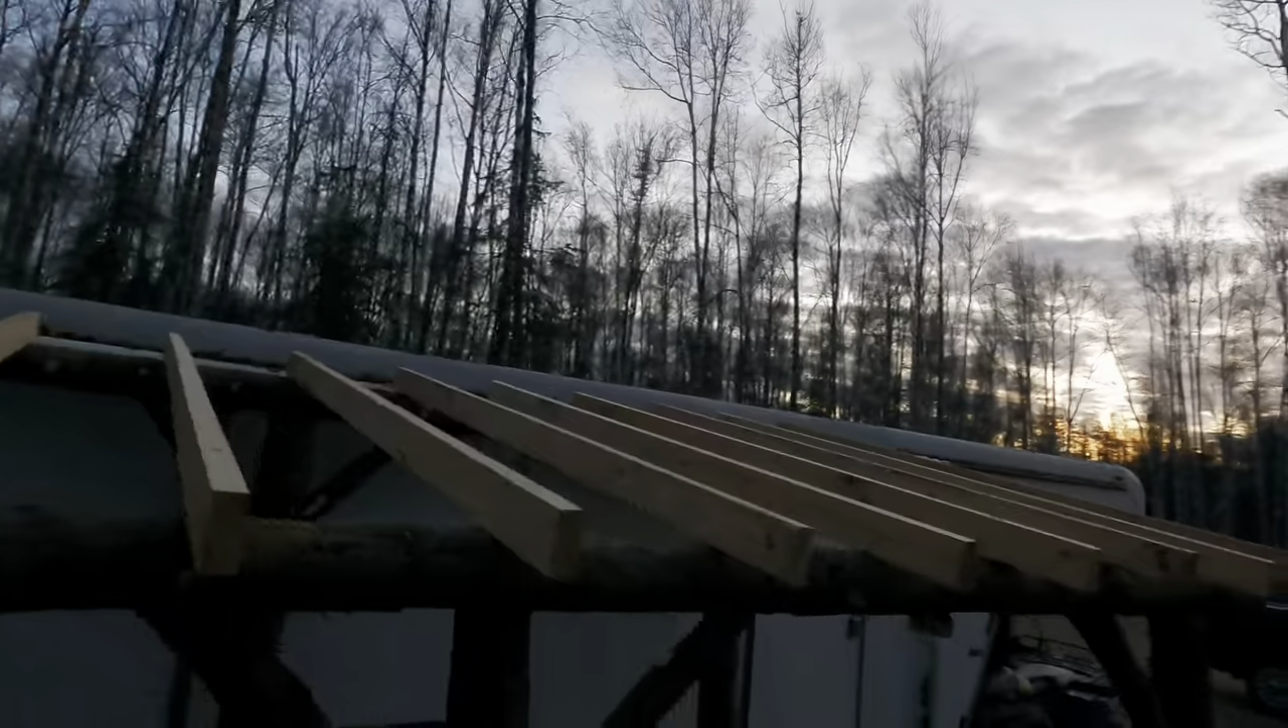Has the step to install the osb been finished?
No.